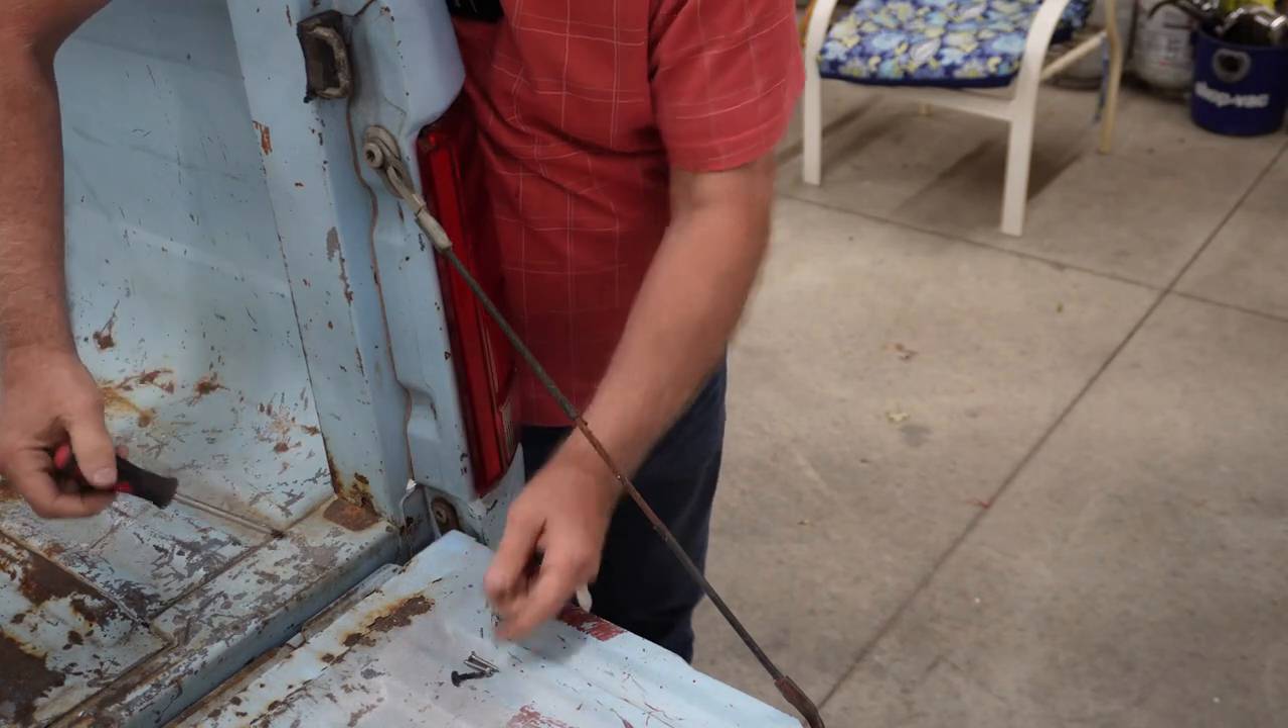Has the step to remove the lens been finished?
No.